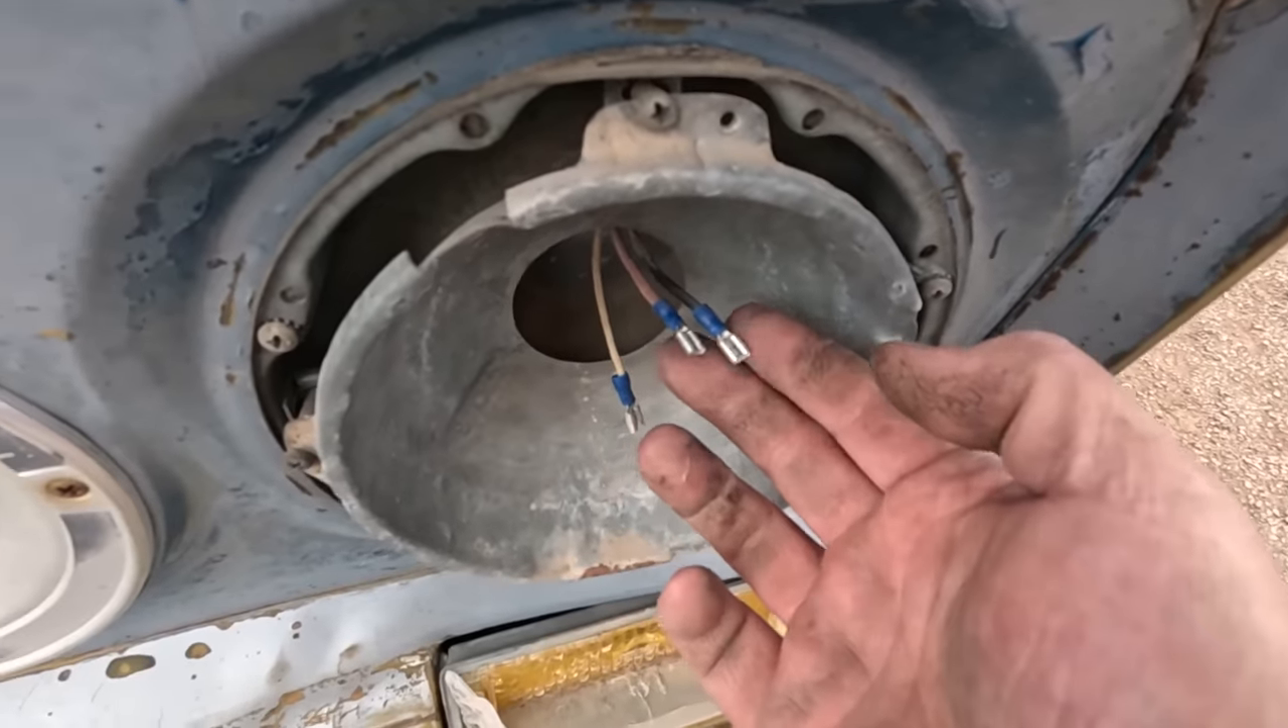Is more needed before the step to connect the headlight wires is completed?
Yes.